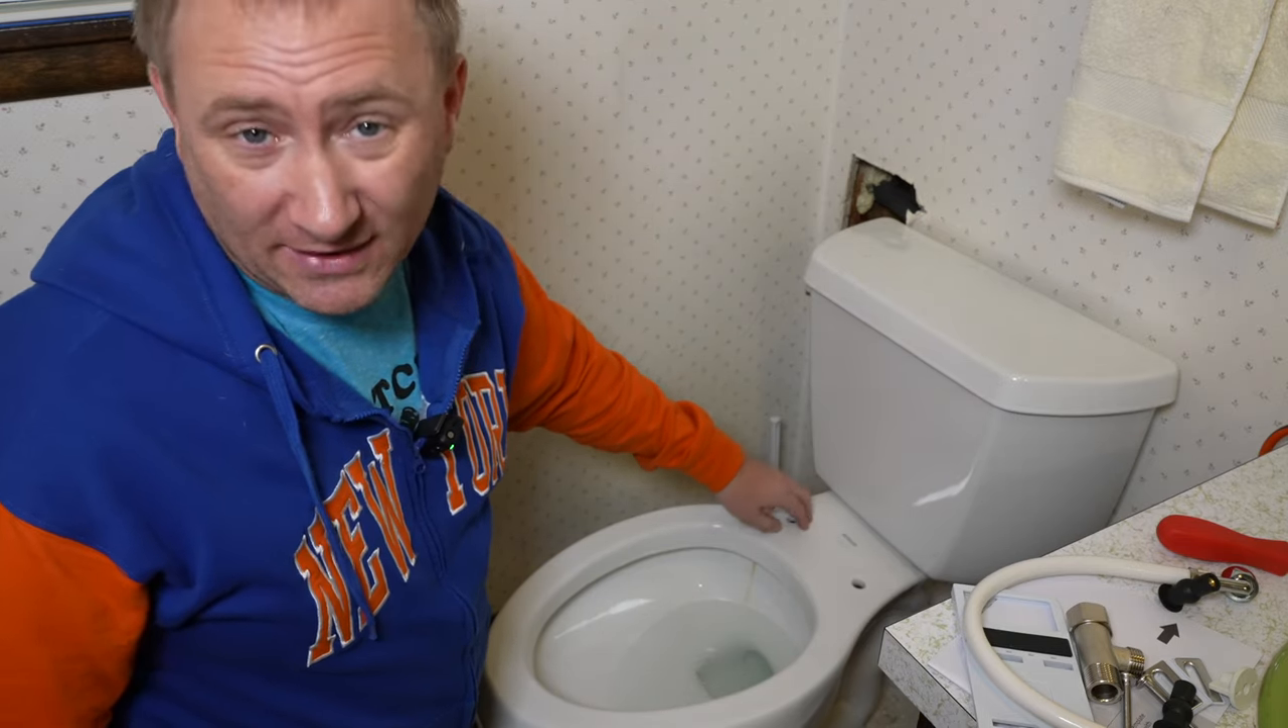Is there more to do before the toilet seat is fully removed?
No.